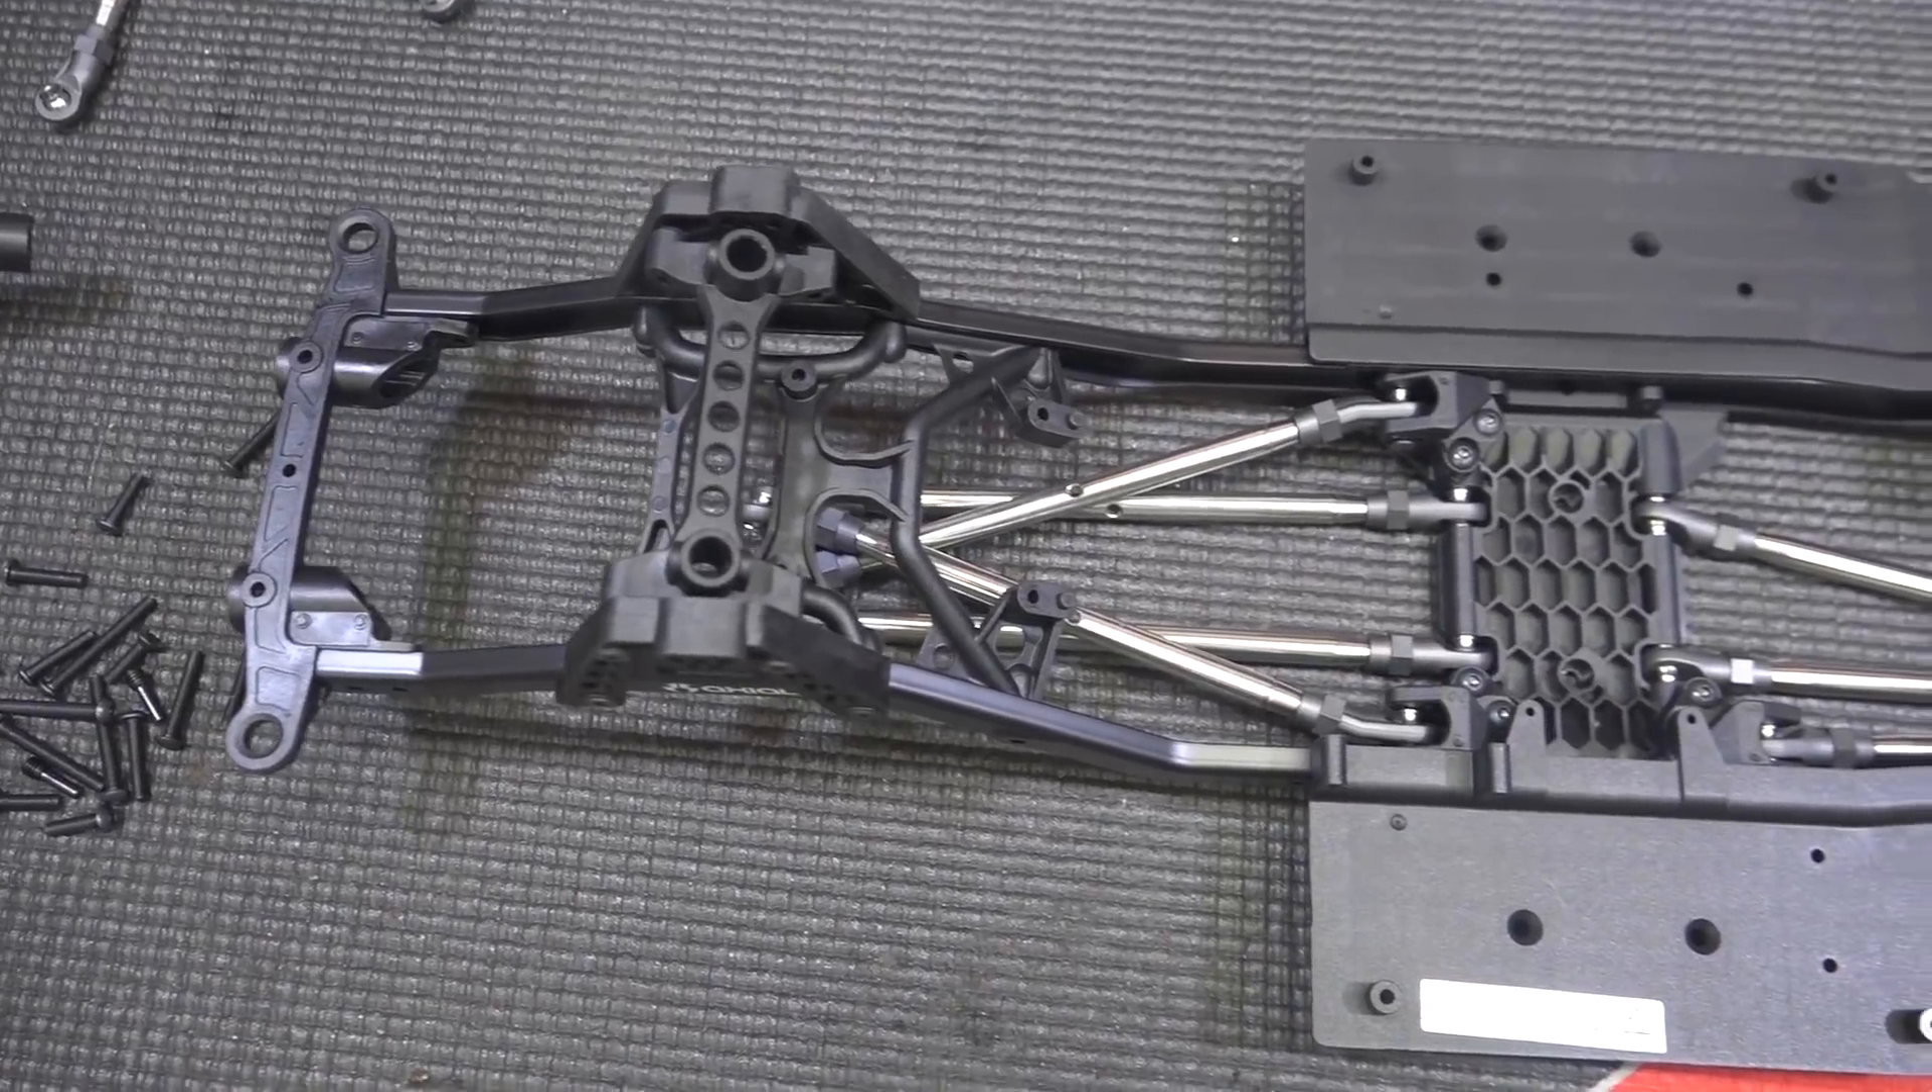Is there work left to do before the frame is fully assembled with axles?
Yes.